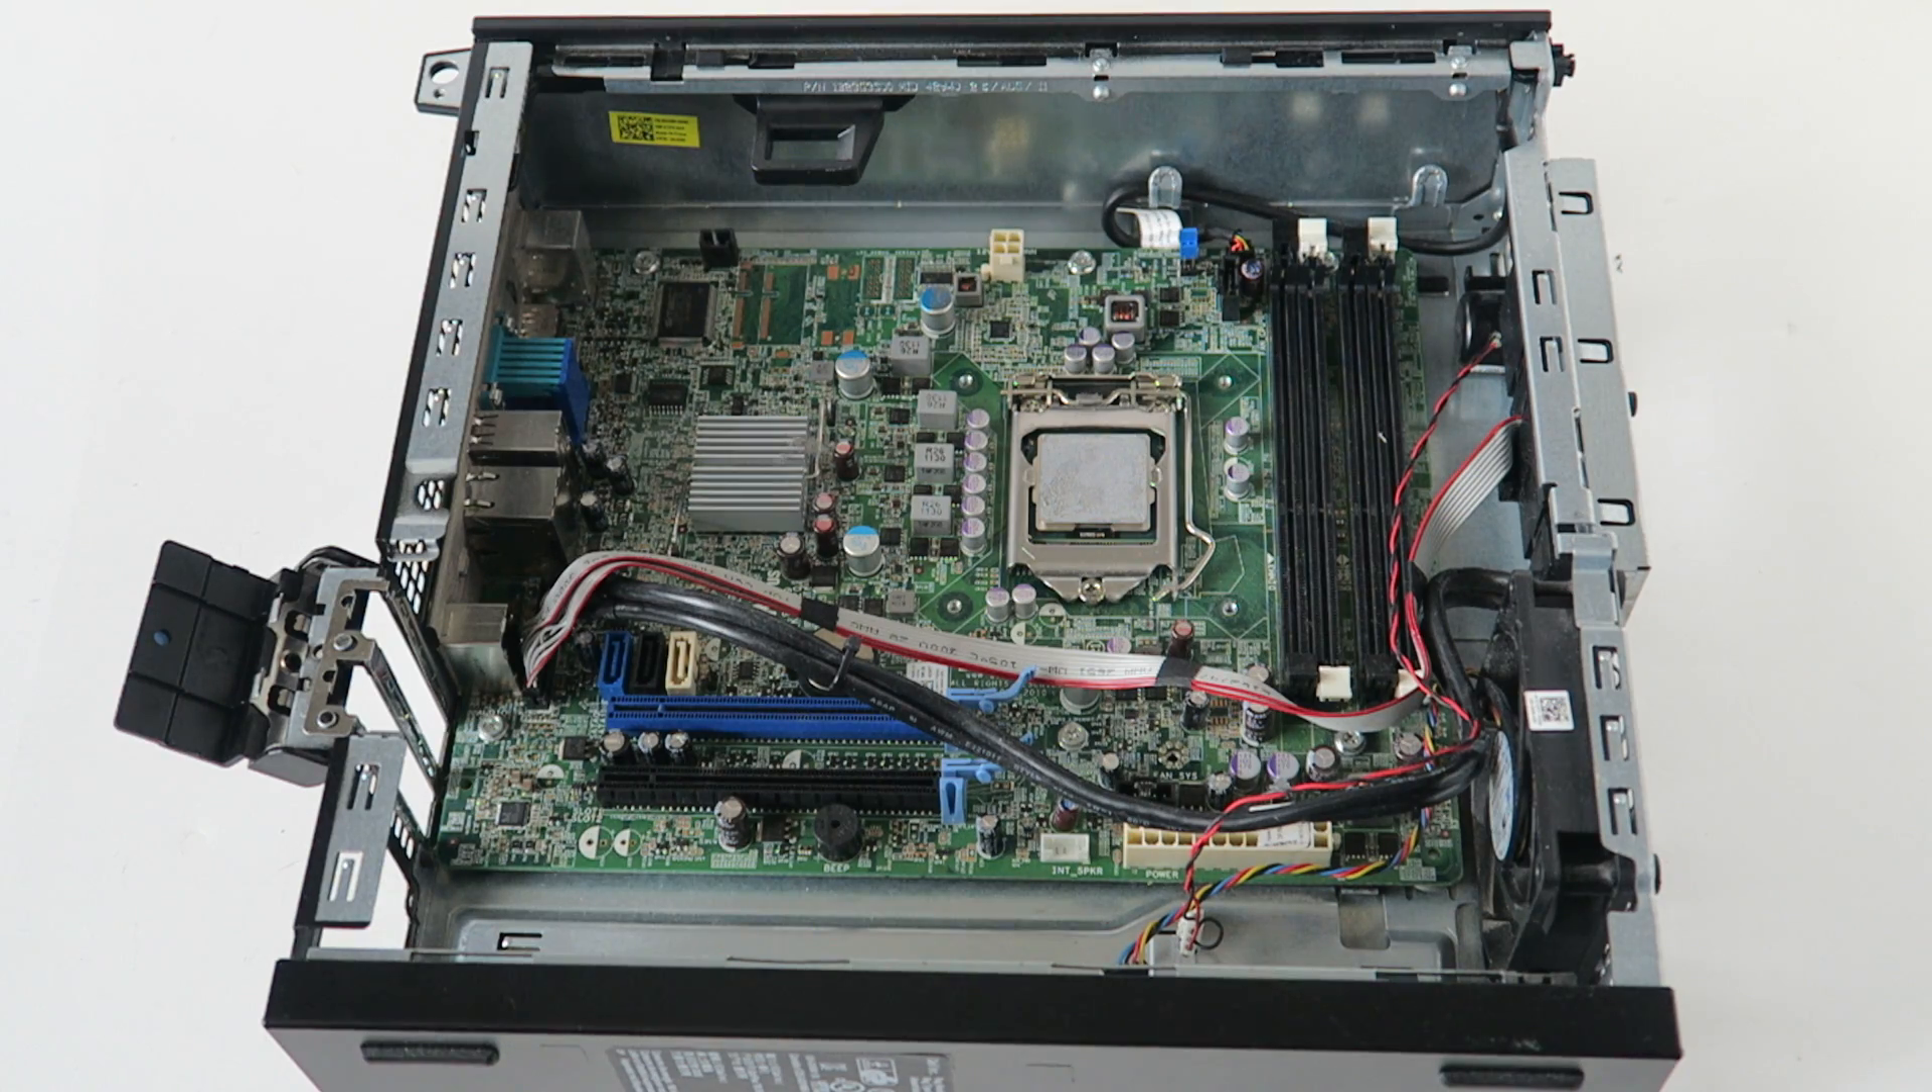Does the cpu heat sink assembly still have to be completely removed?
No.